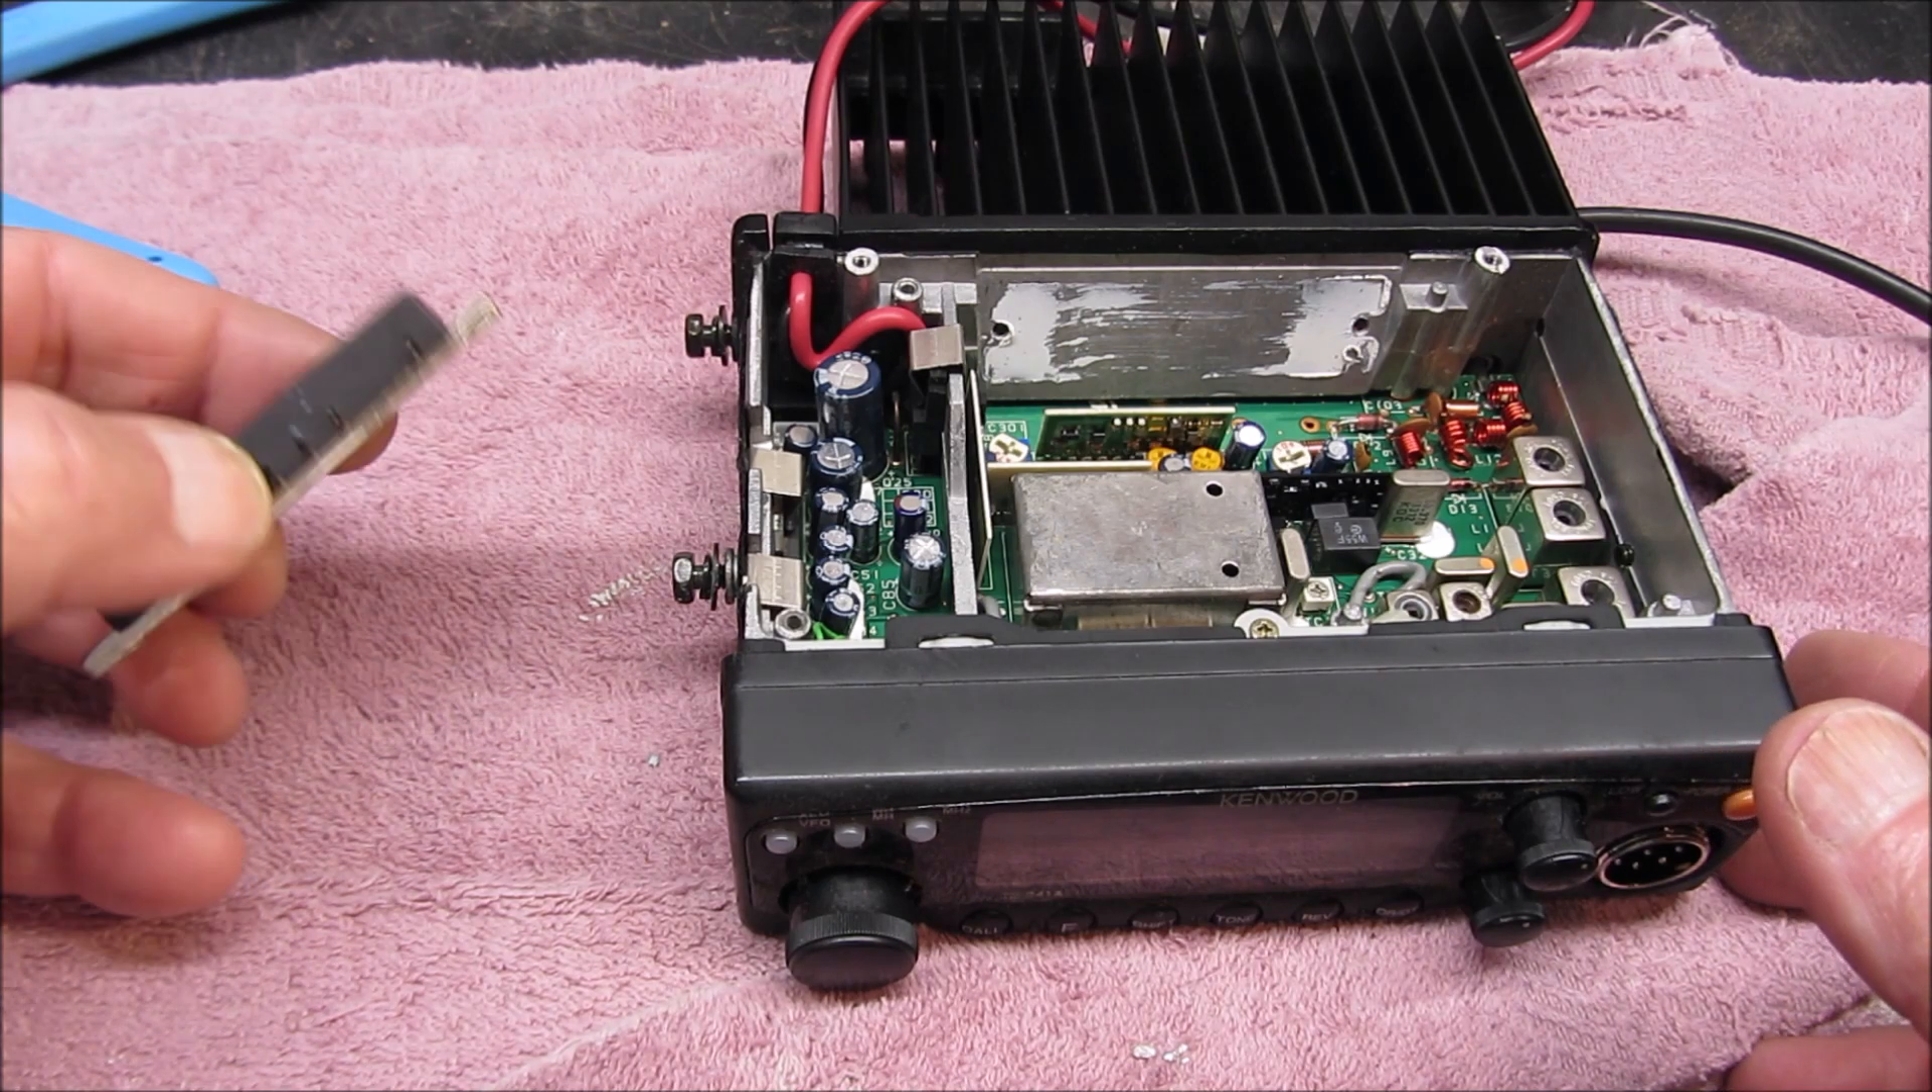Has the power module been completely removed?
Yes.